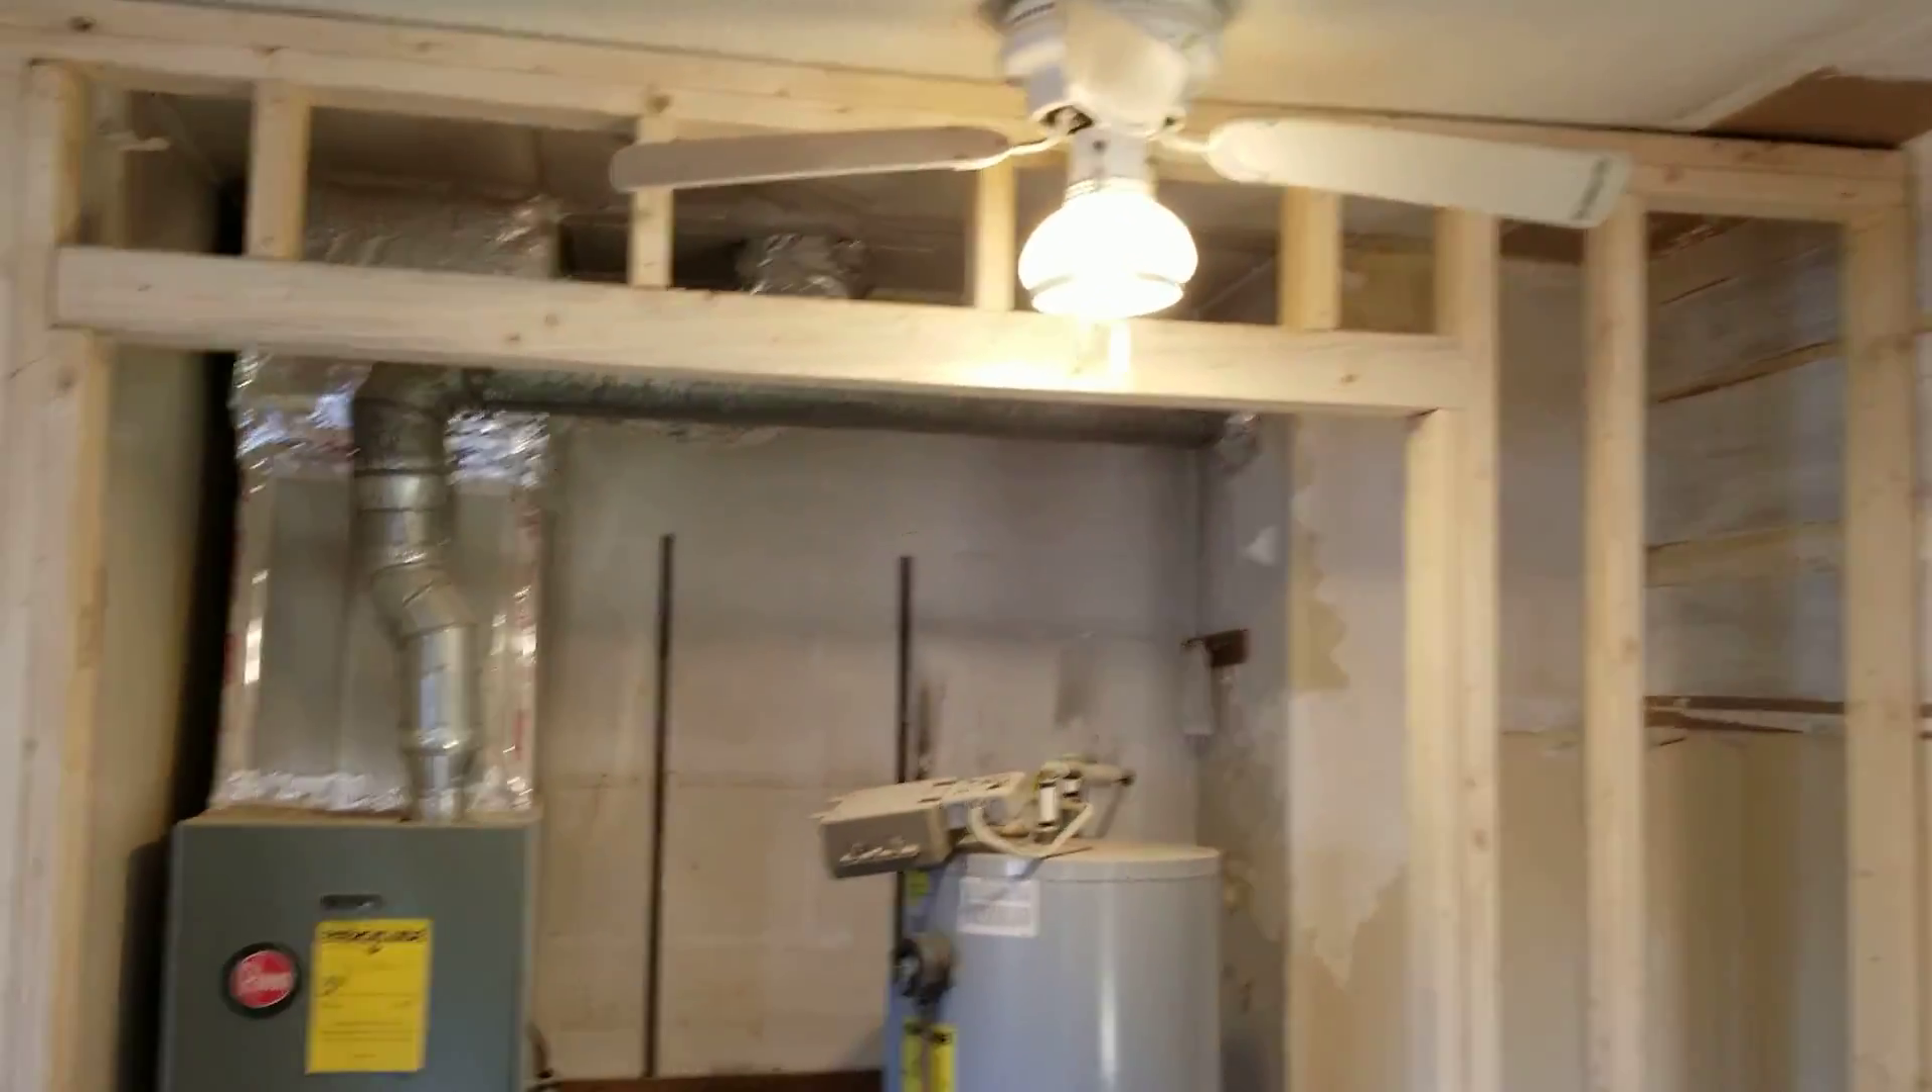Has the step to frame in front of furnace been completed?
Yes.